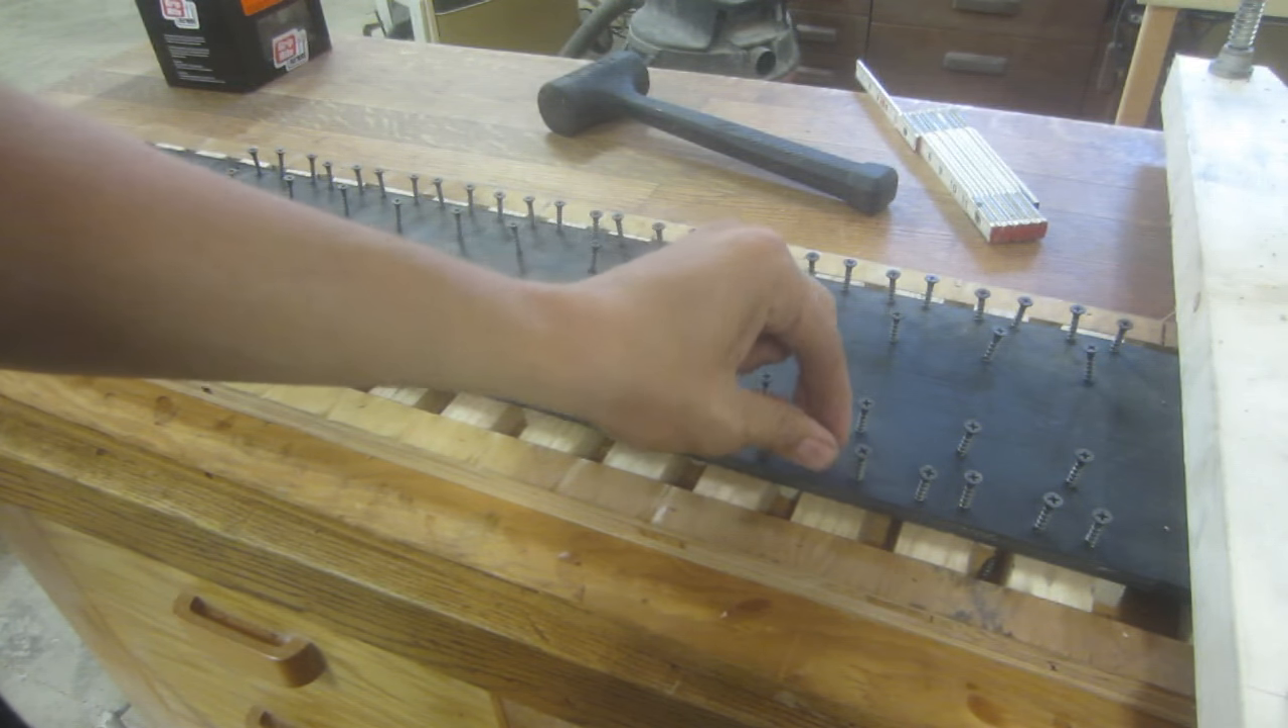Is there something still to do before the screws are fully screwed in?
Yes.